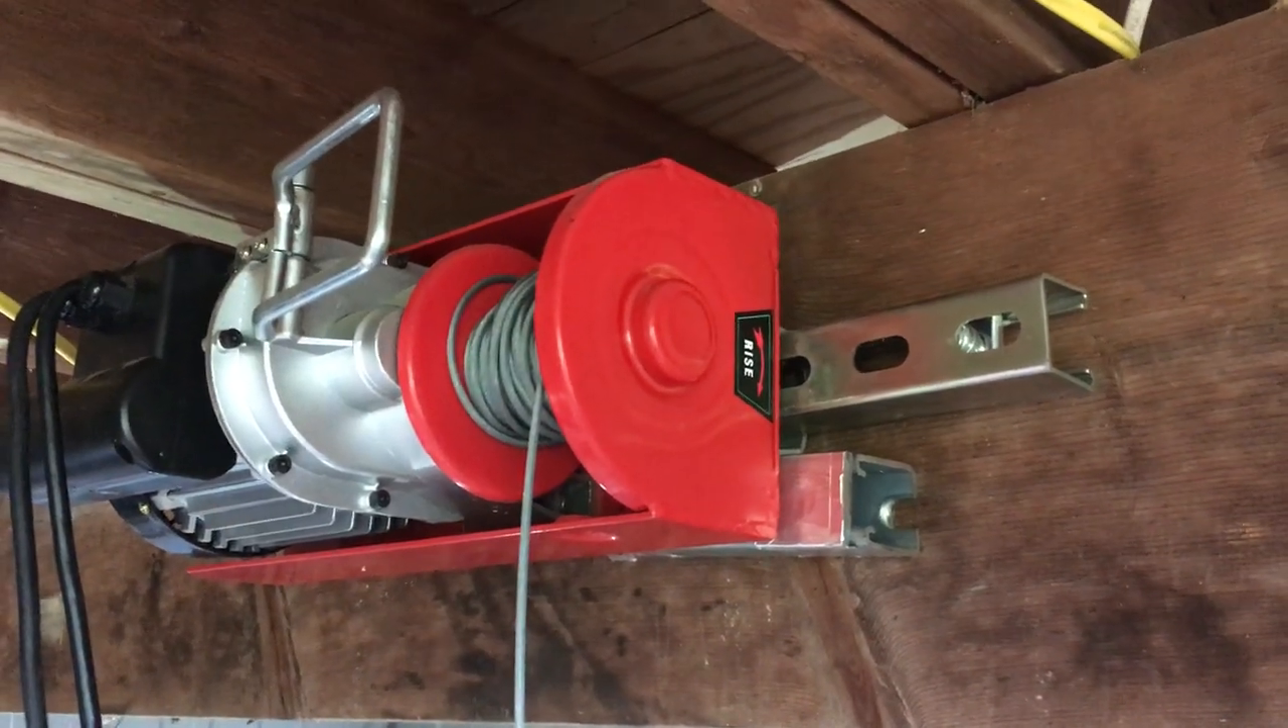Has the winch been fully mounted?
Yes.